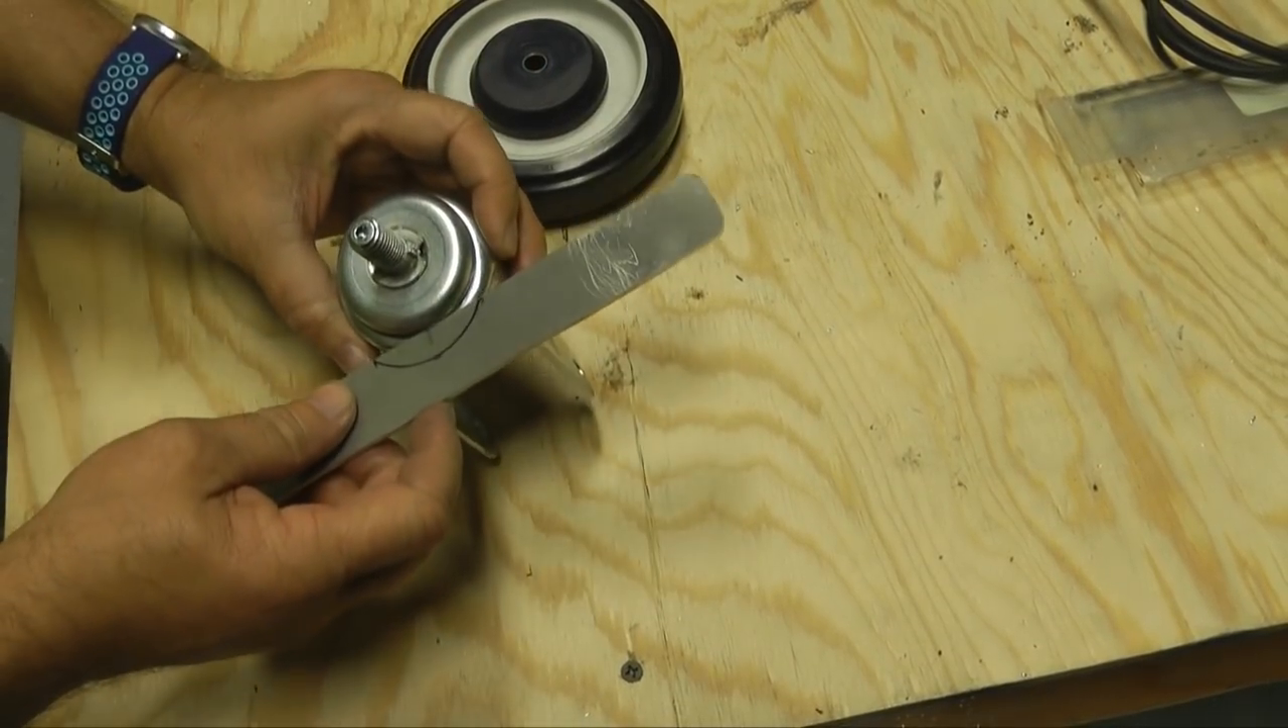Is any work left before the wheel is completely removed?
No.